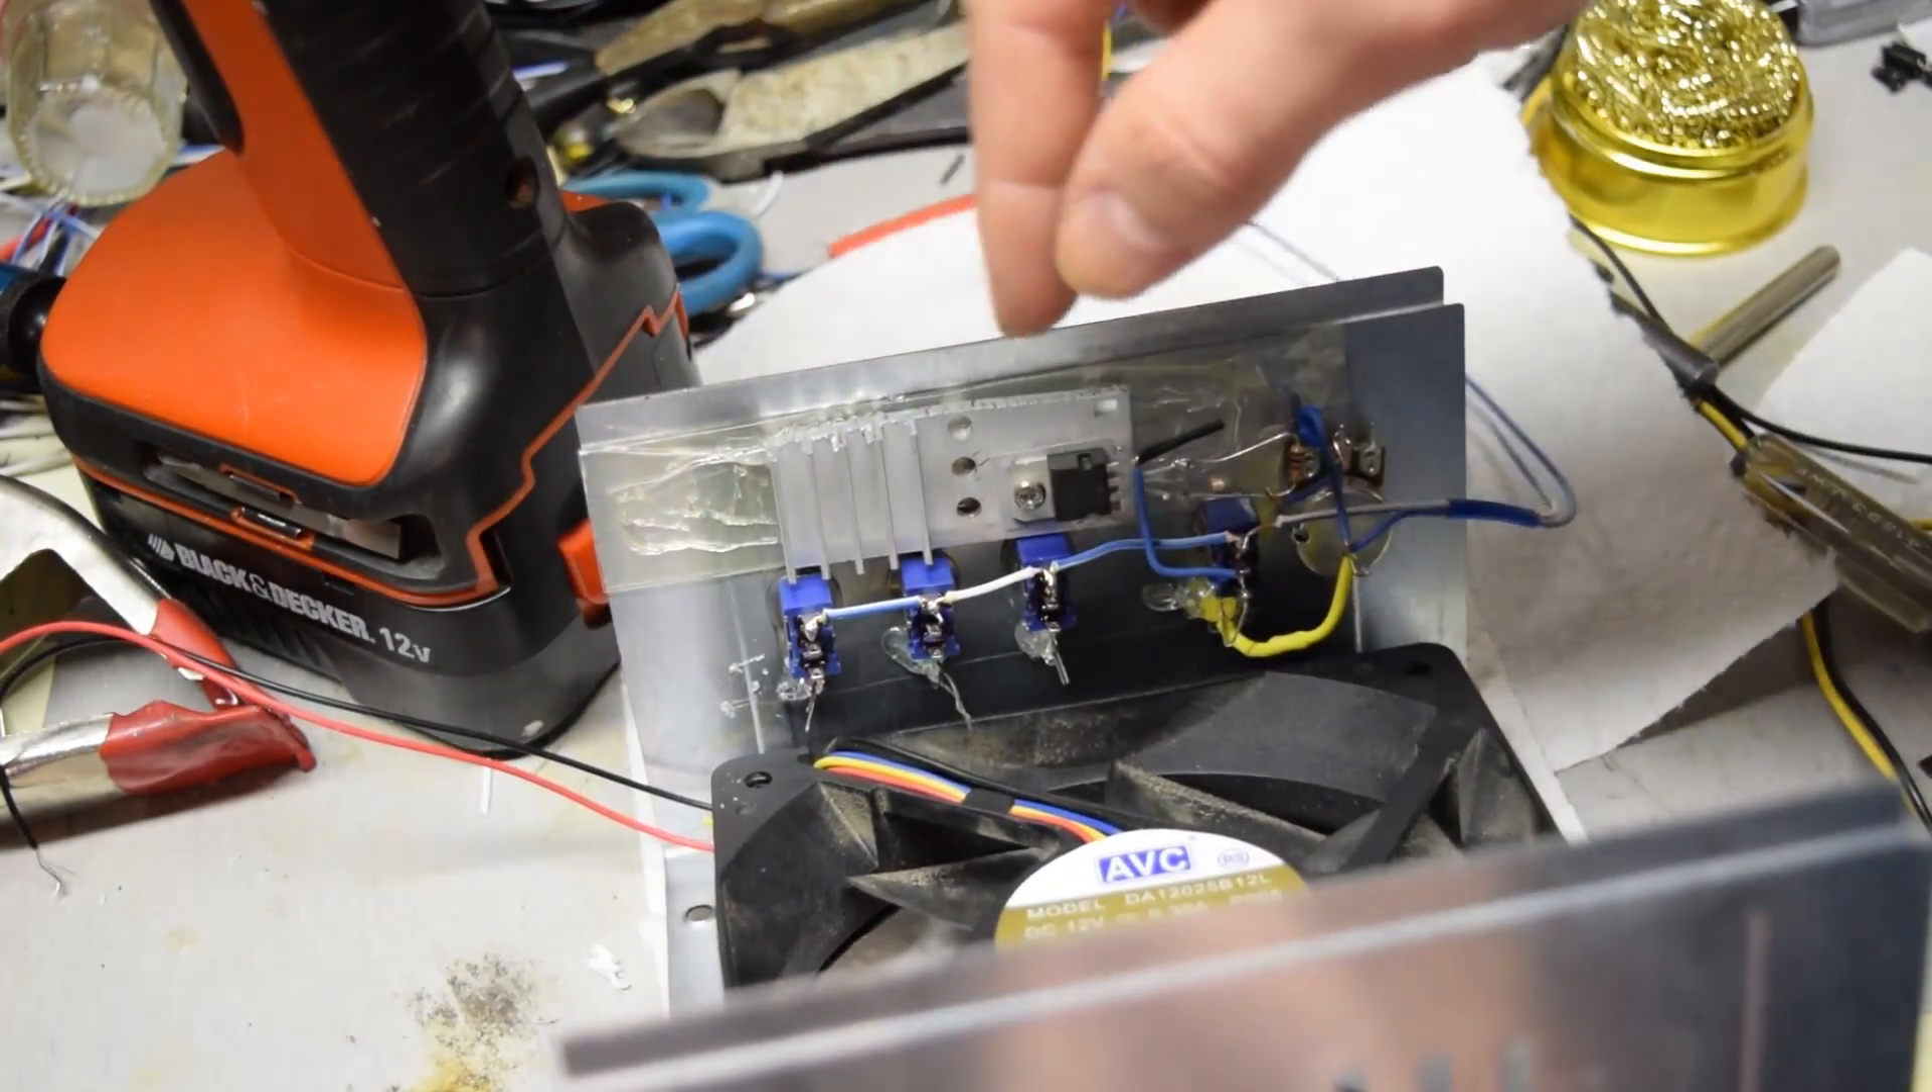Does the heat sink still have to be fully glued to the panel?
No.